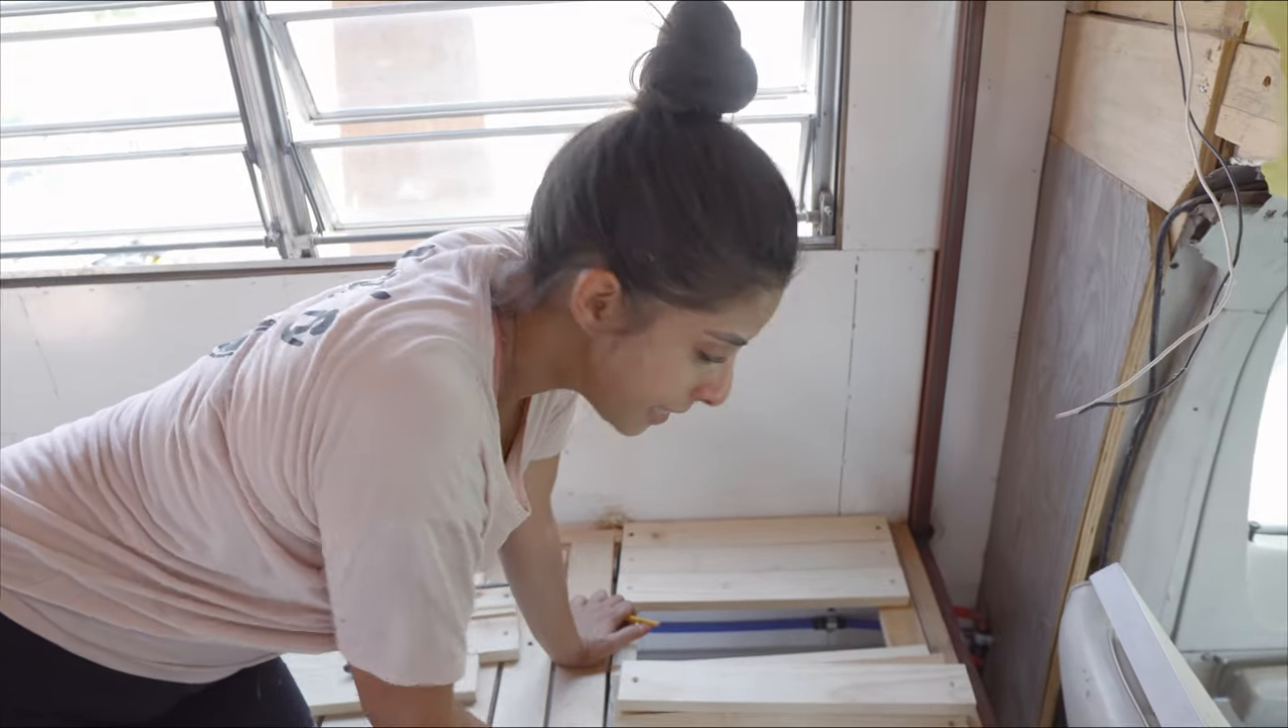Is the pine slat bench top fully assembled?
No.